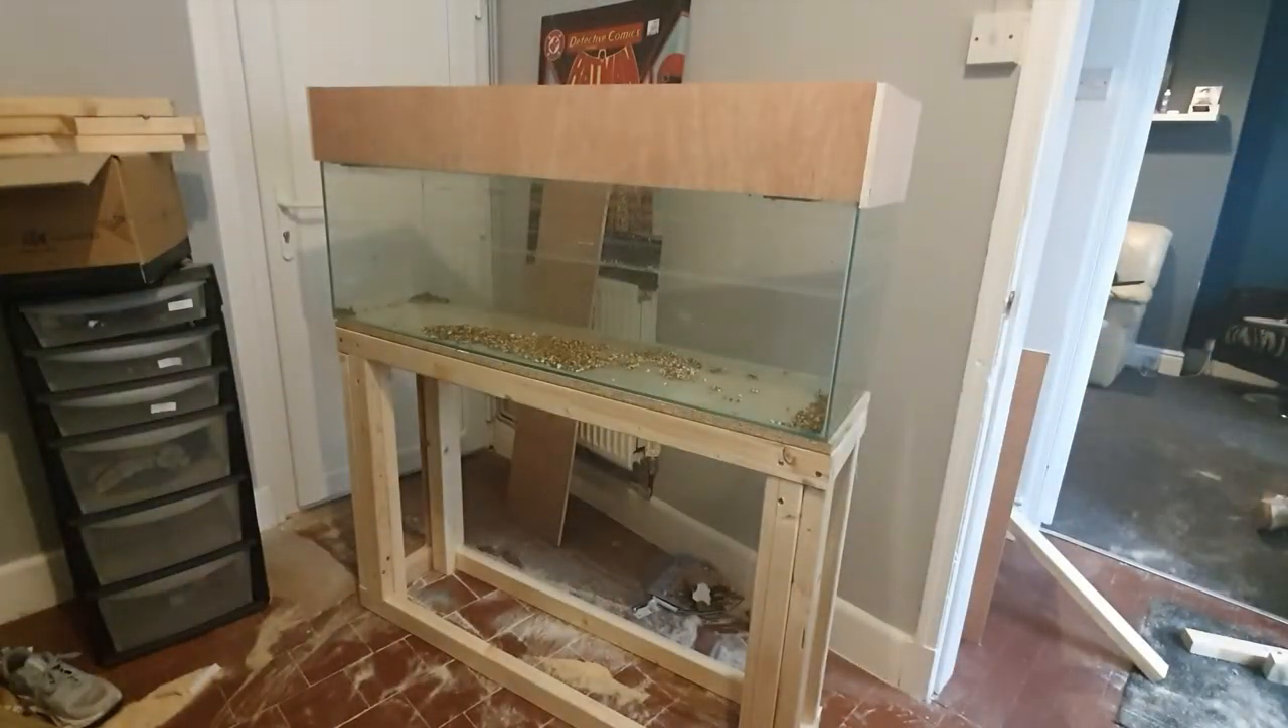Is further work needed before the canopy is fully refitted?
No.